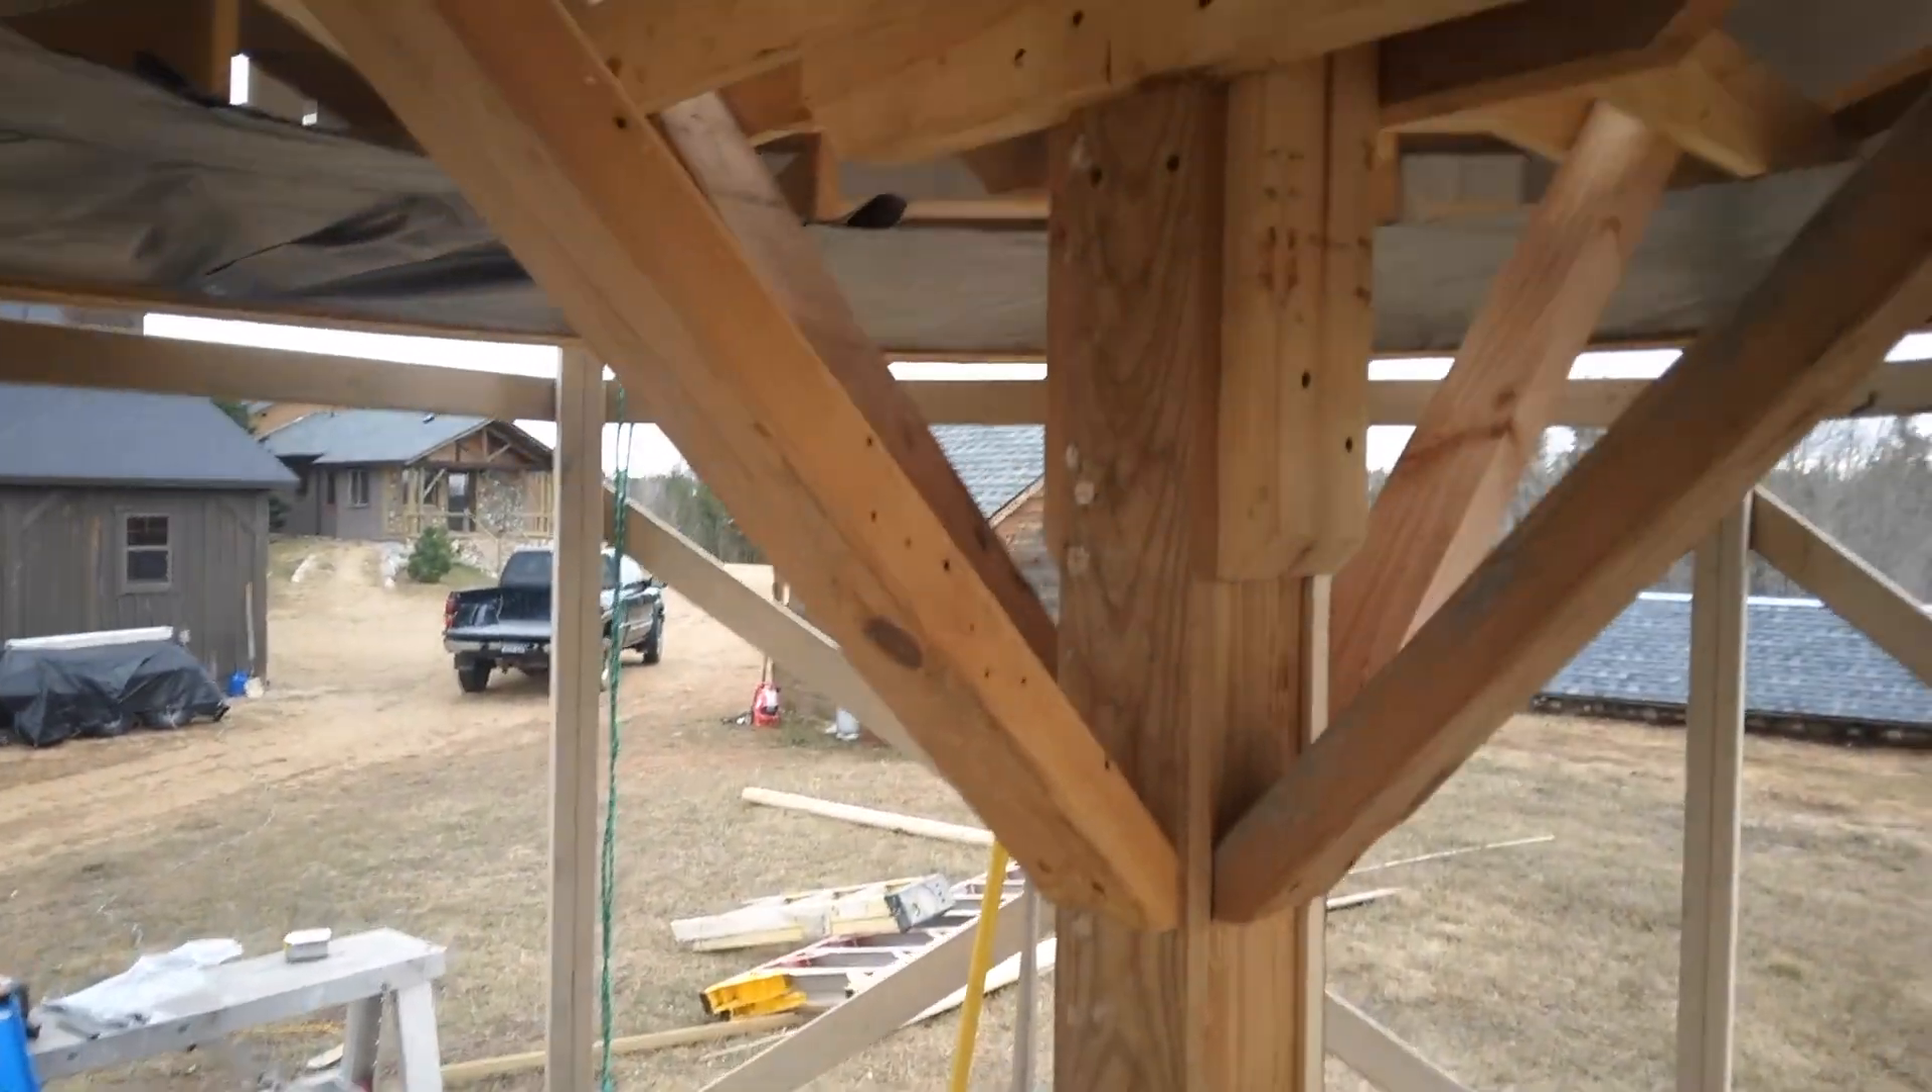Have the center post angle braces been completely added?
Yes.